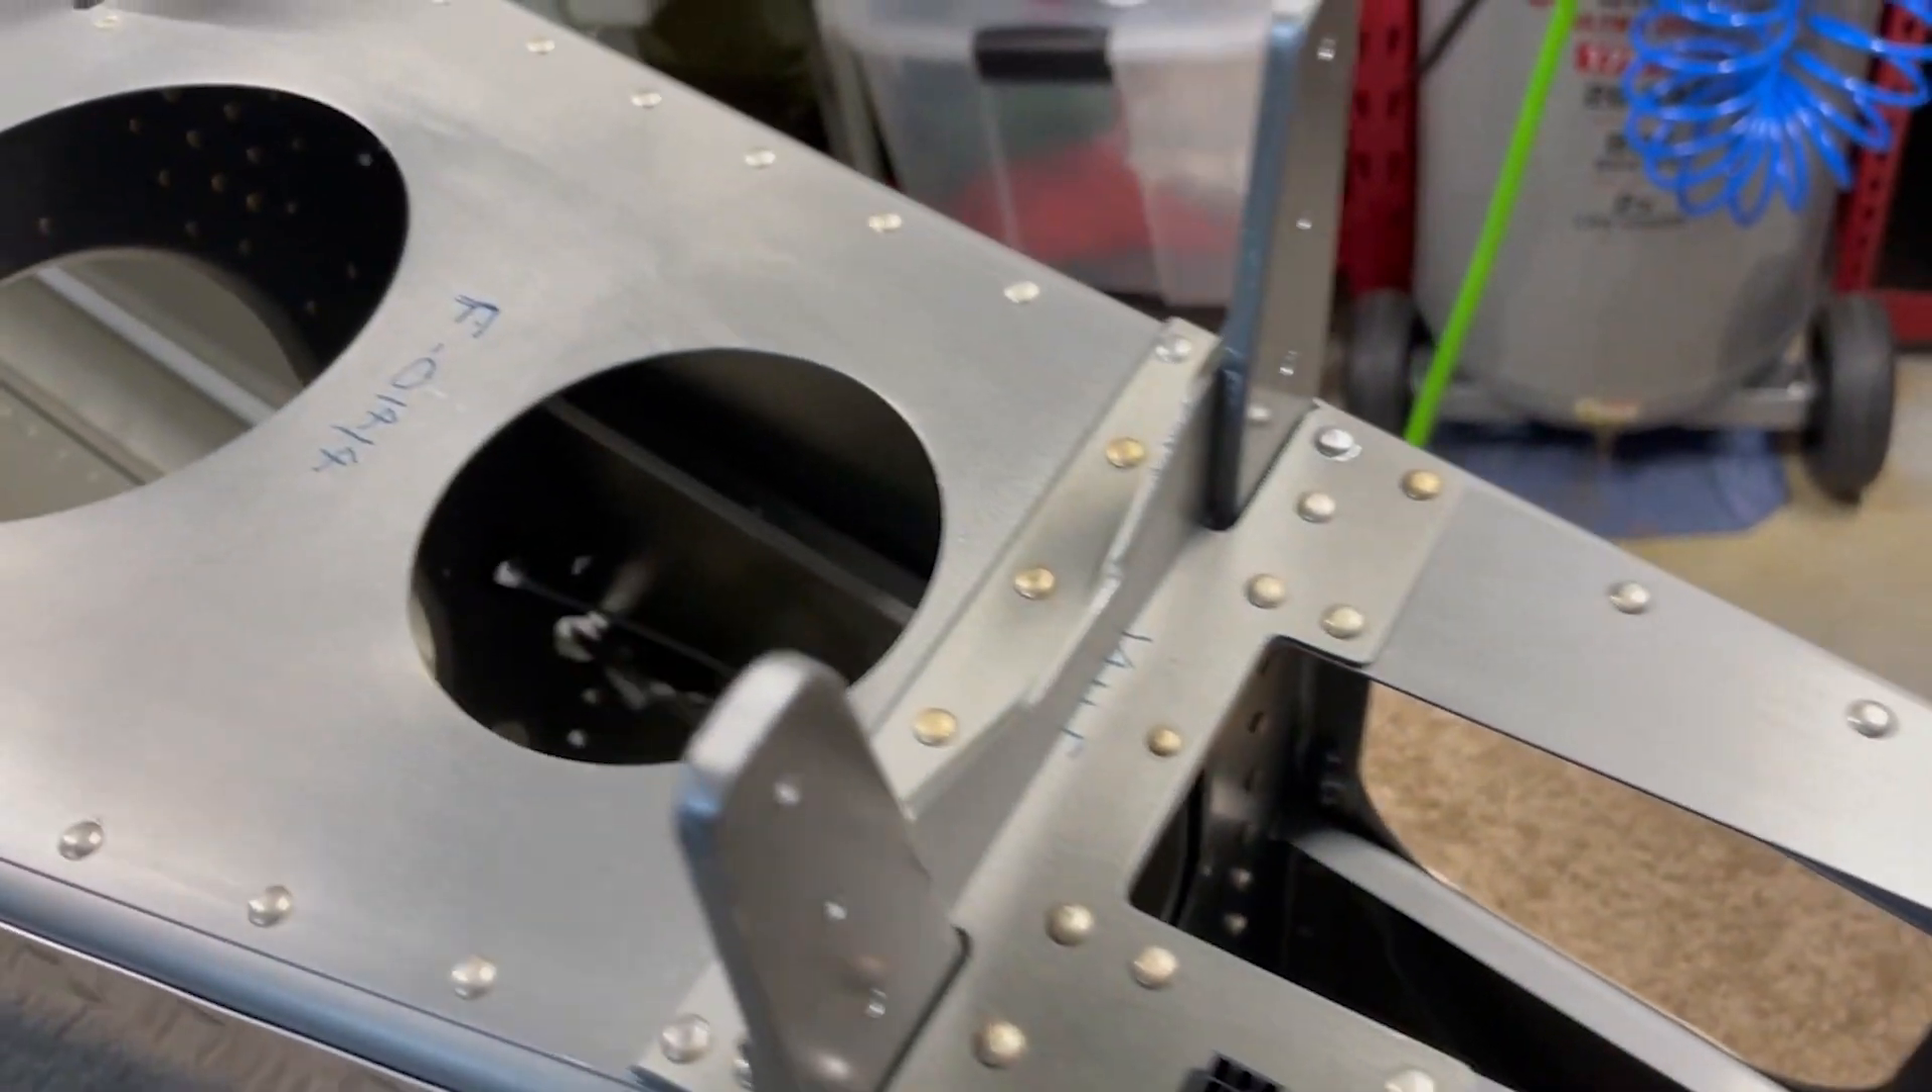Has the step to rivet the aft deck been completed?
Yes.